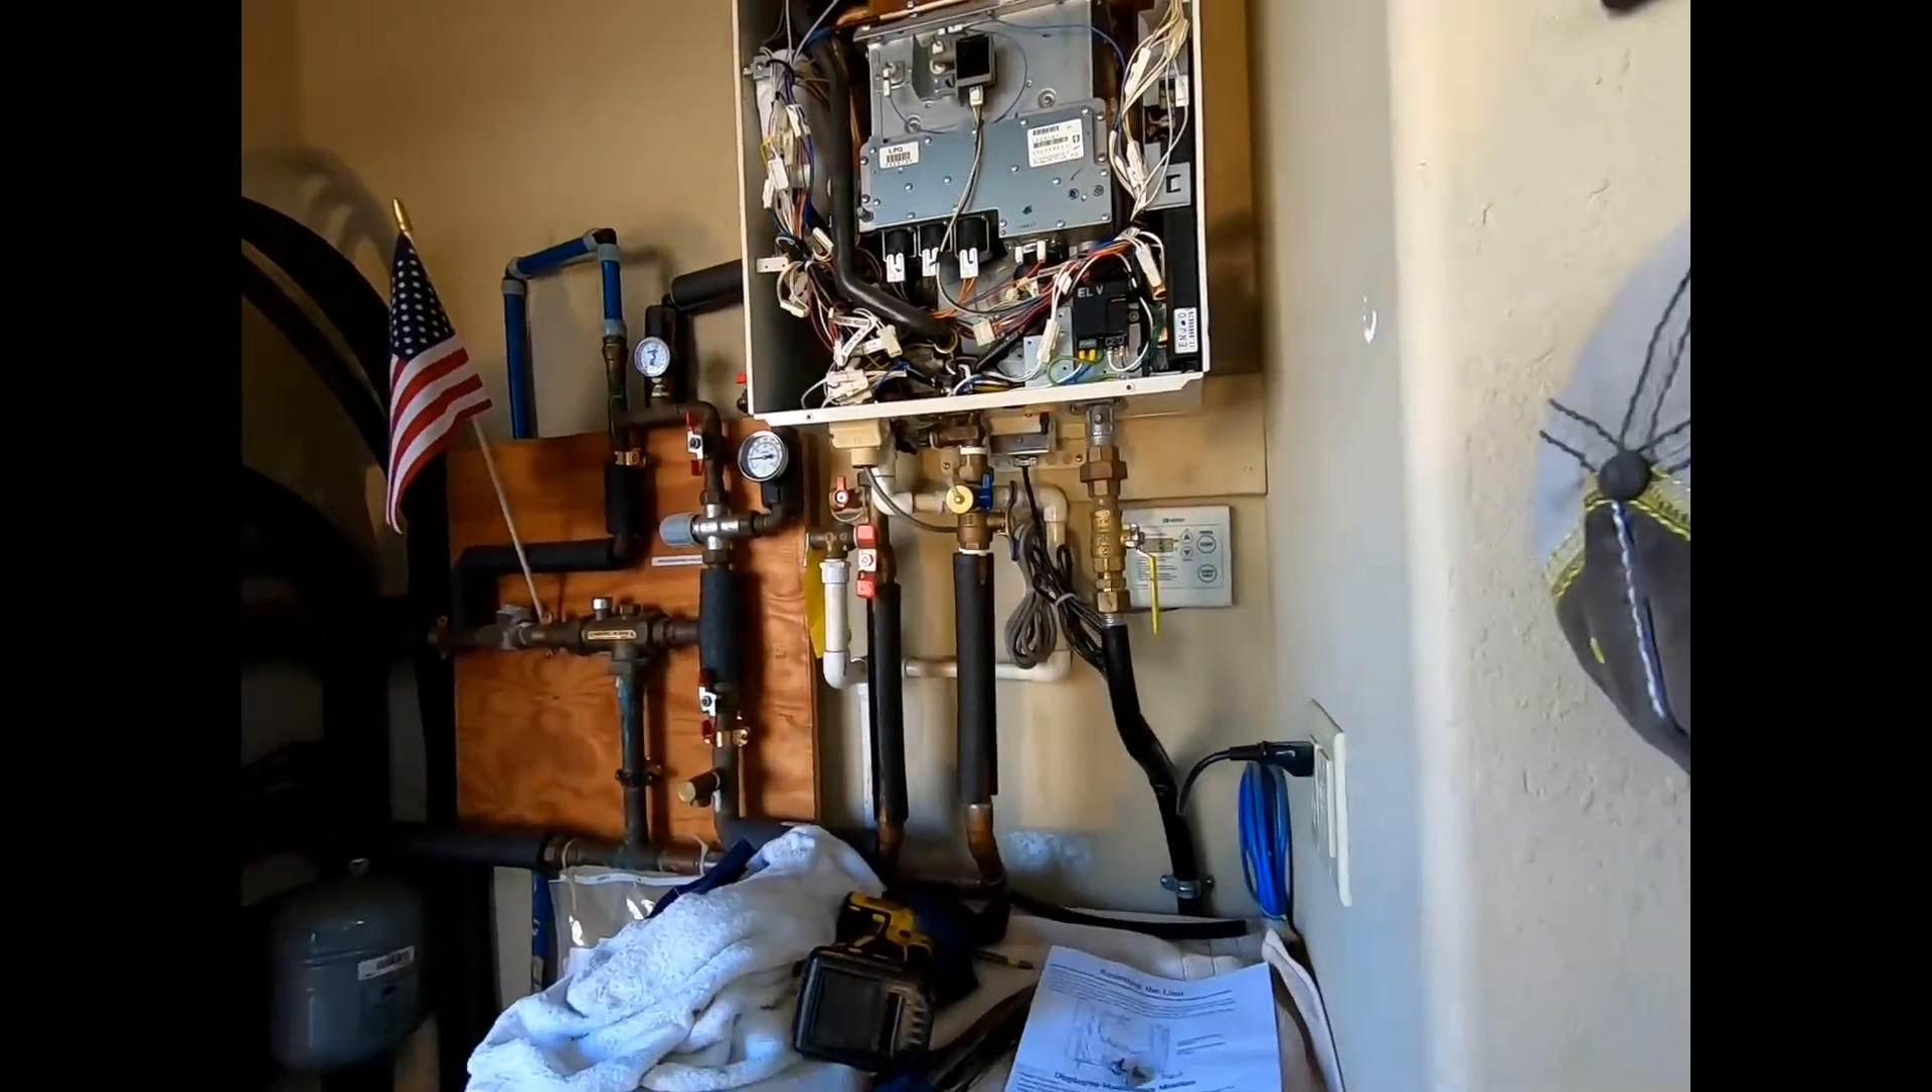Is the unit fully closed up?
No.